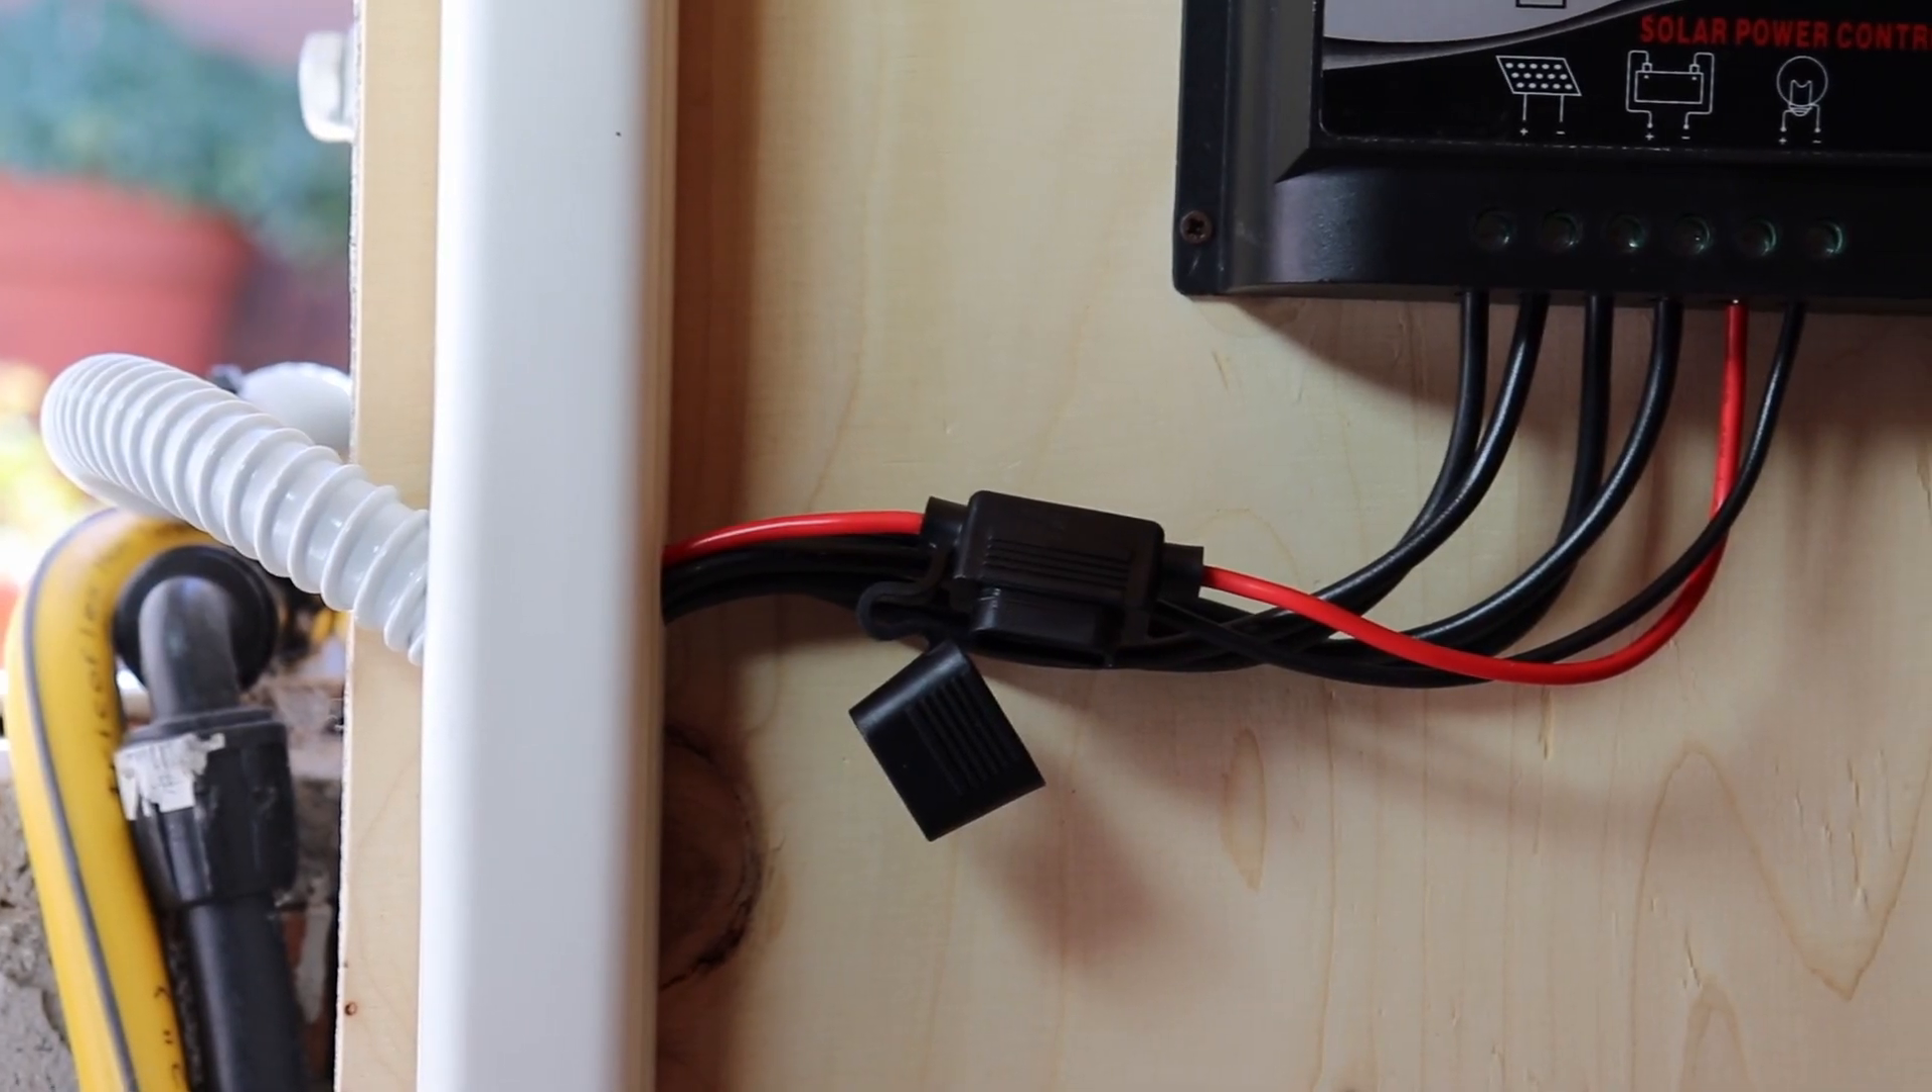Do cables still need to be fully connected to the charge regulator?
No.